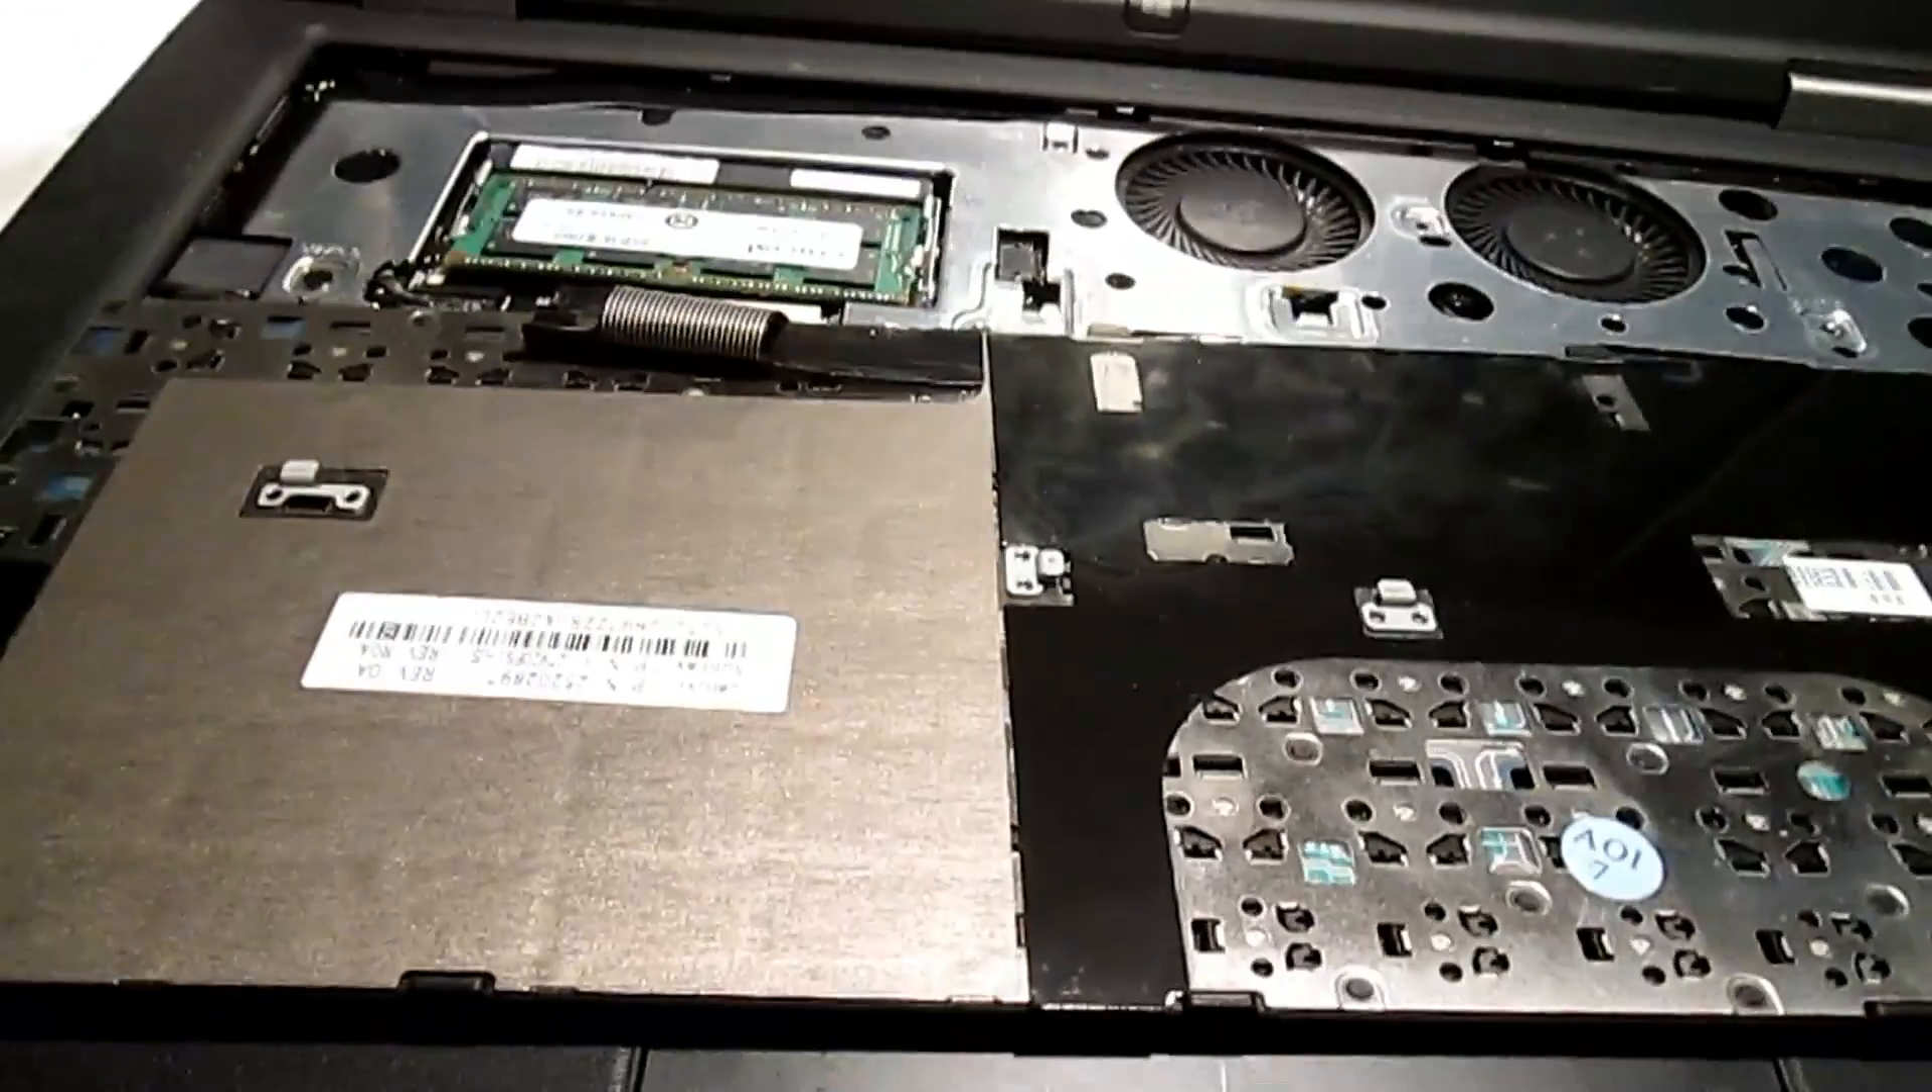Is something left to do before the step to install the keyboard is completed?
Yes.